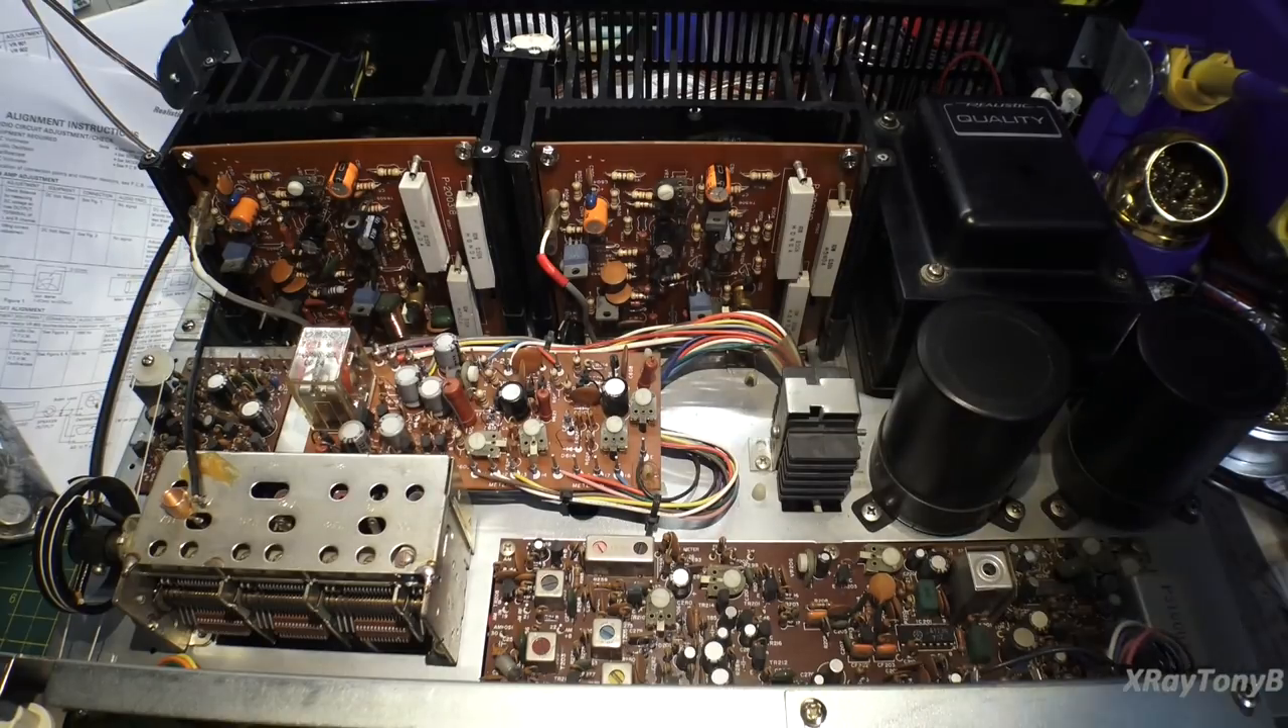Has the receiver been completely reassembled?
No.